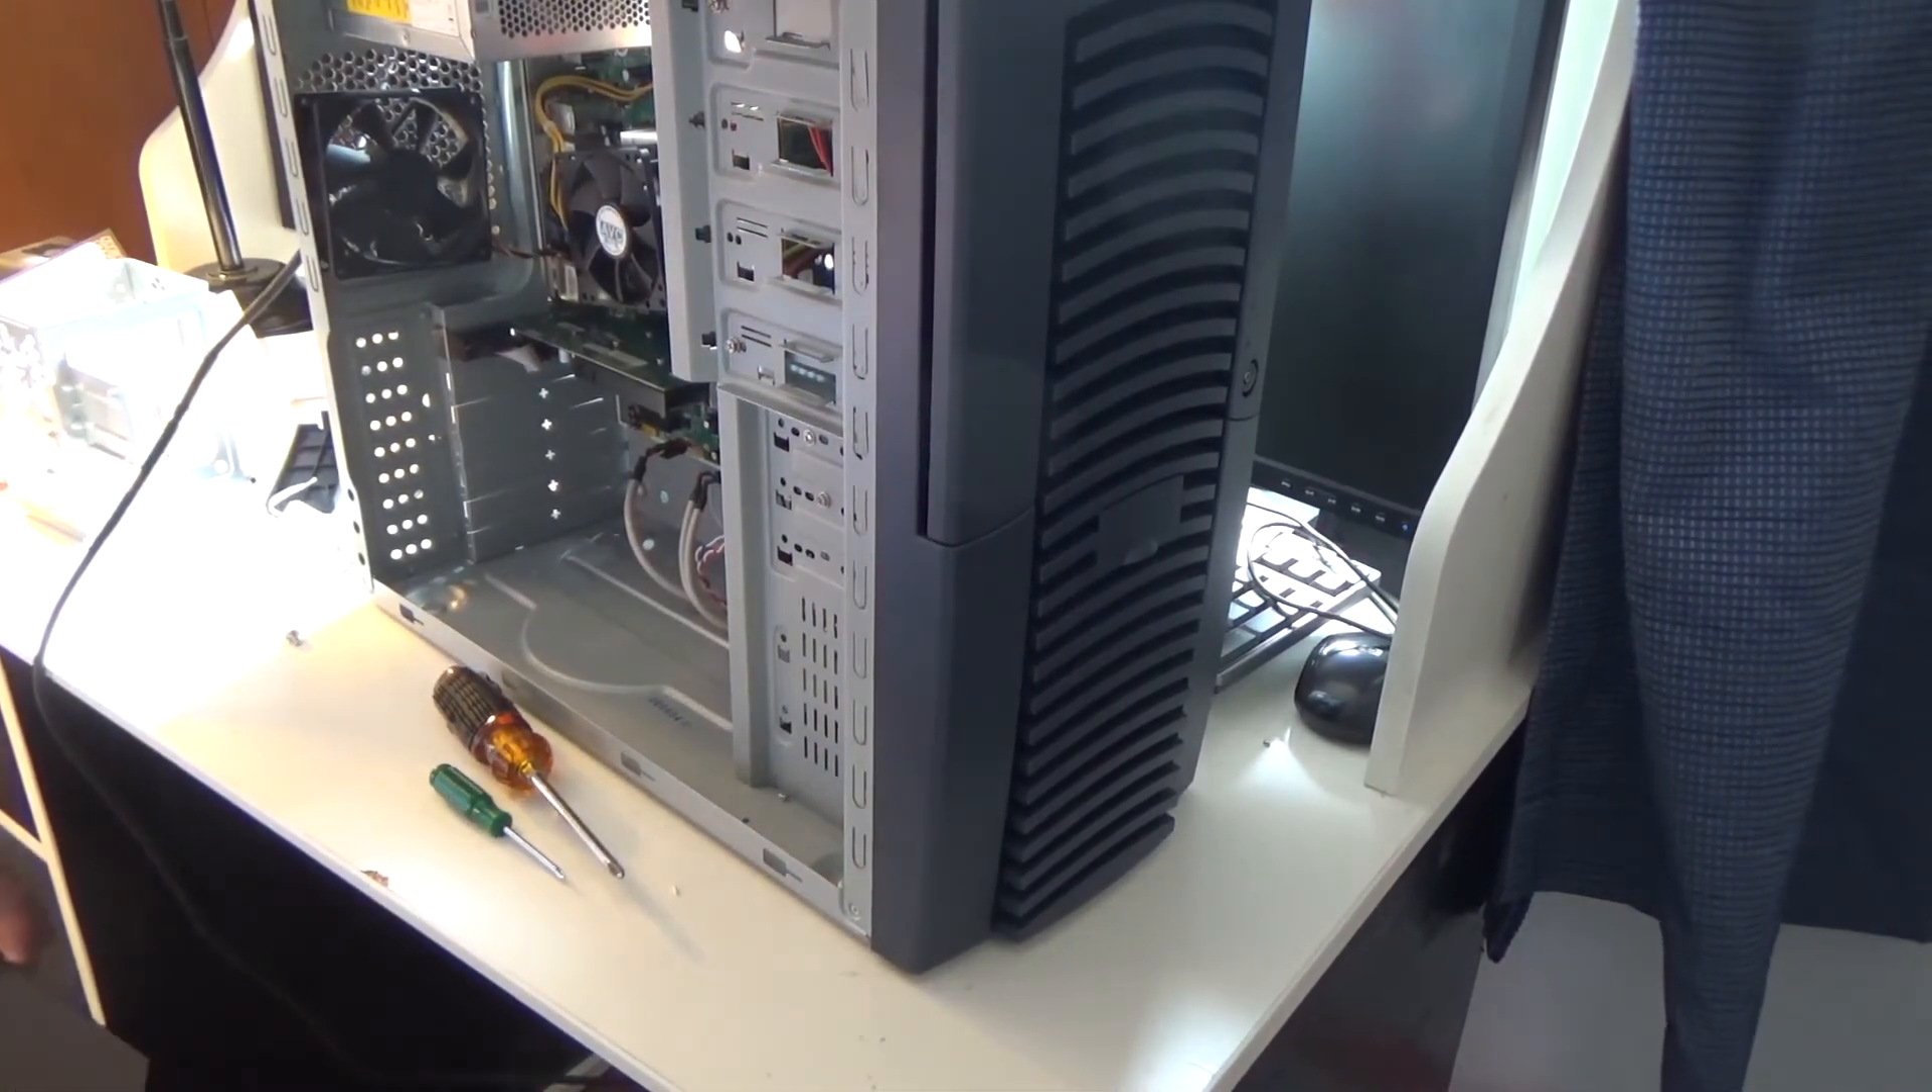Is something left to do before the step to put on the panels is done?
Yes.